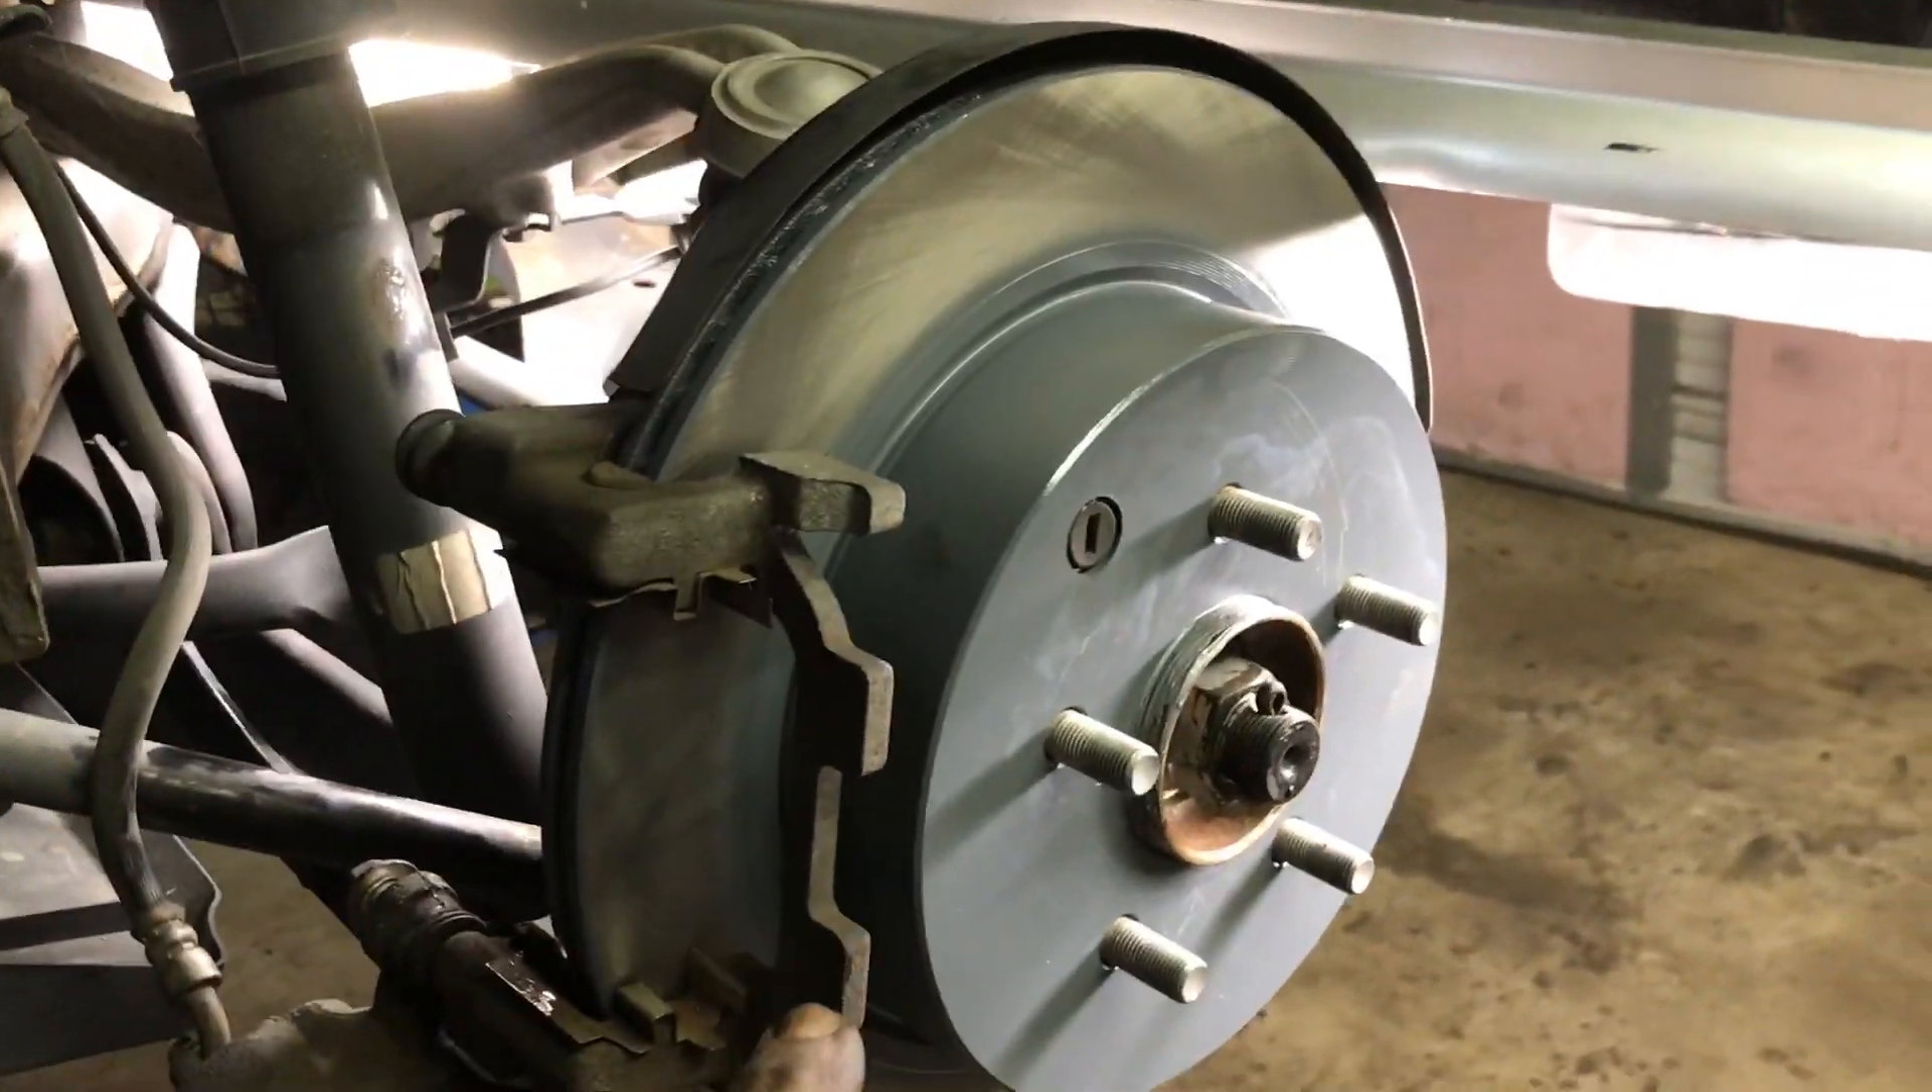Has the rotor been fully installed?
Yes.